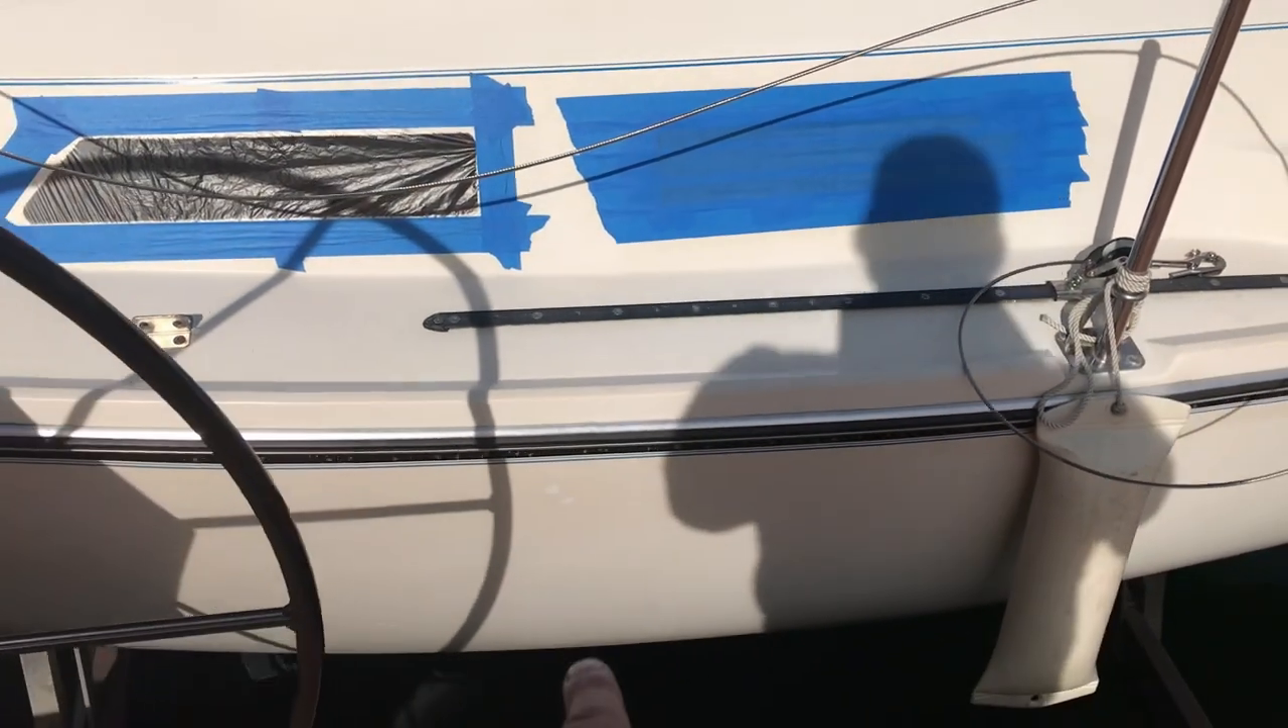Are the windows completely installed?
No.